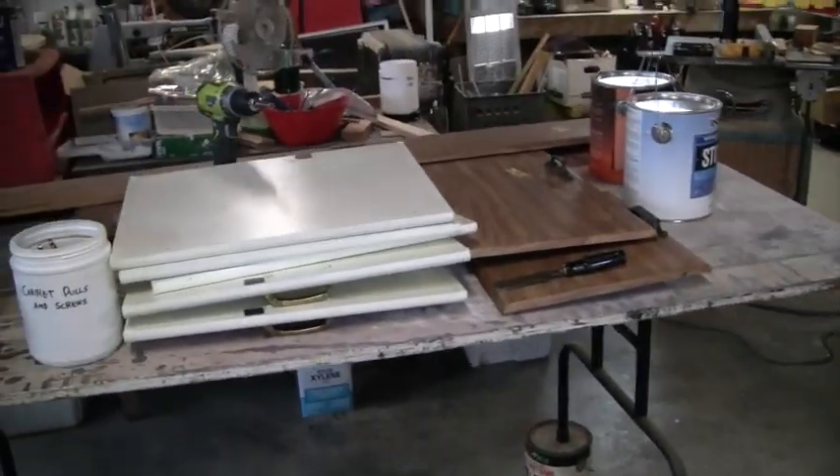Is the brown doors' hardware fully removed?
No.